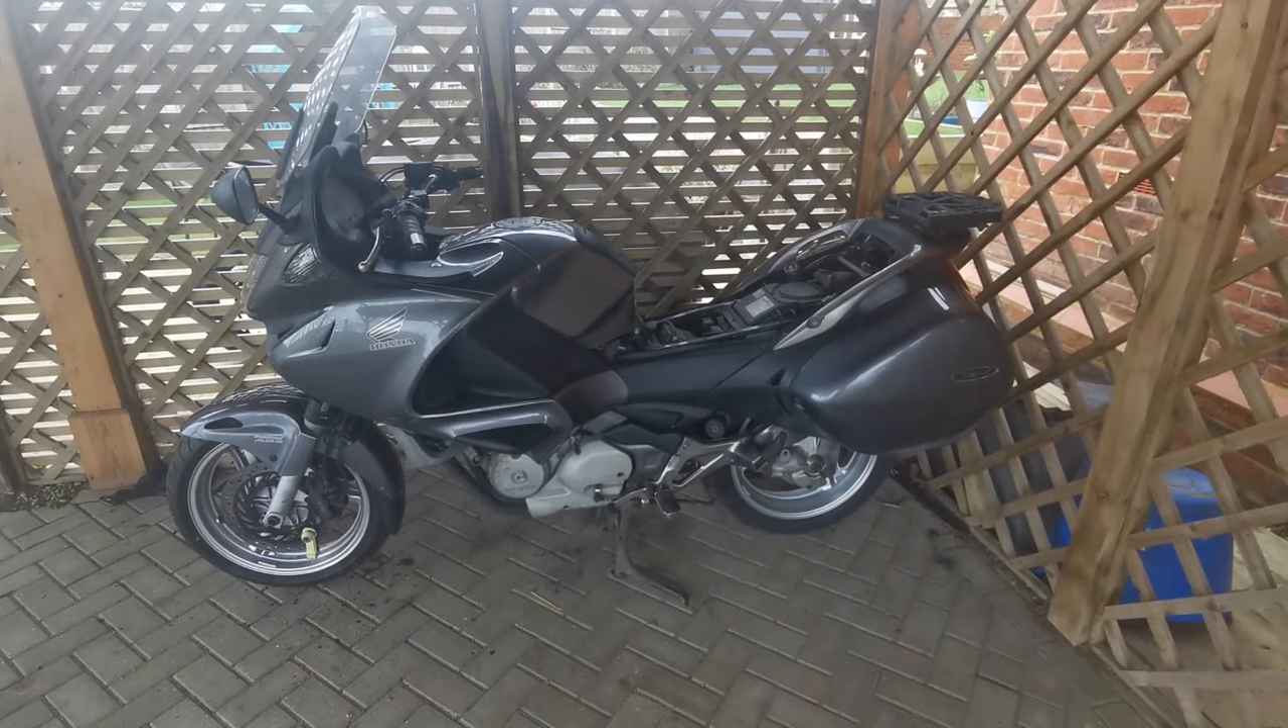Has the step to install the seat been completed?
No.